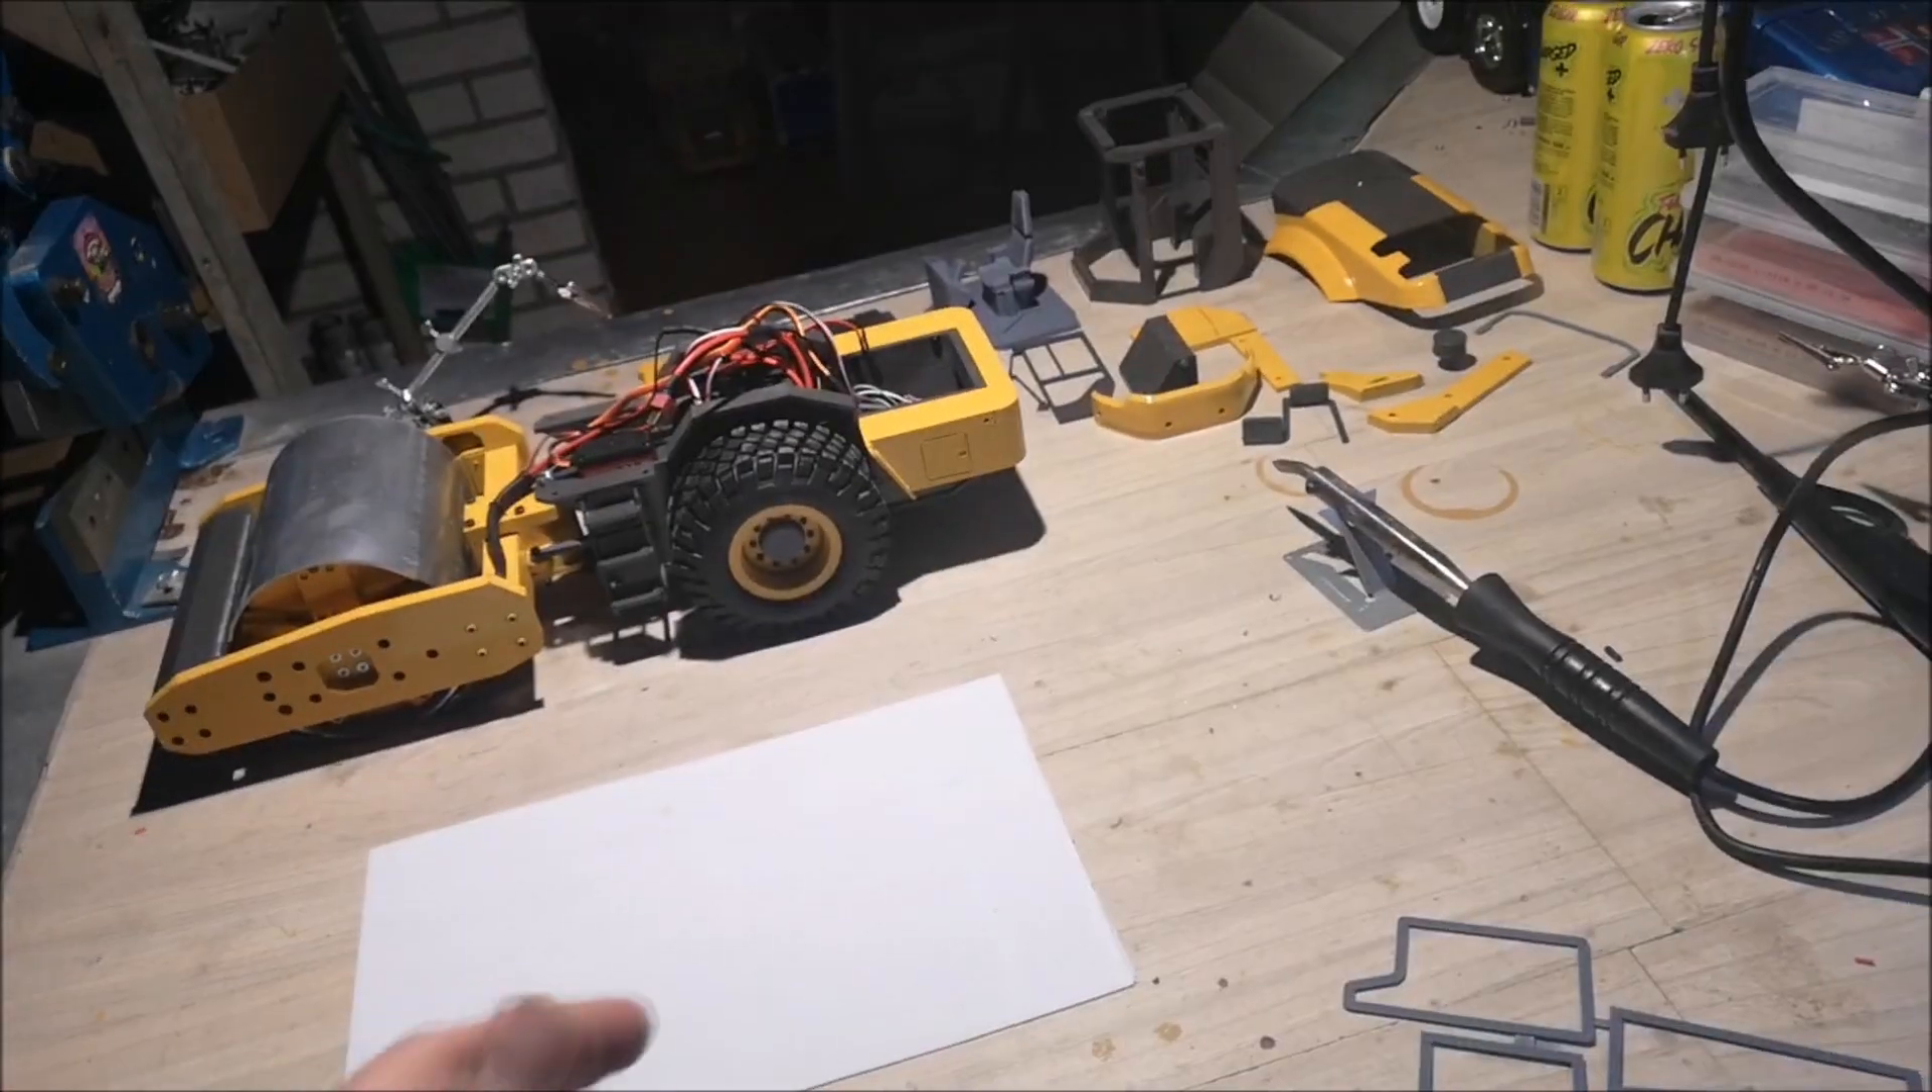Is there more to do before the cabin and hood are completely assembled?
Yes.